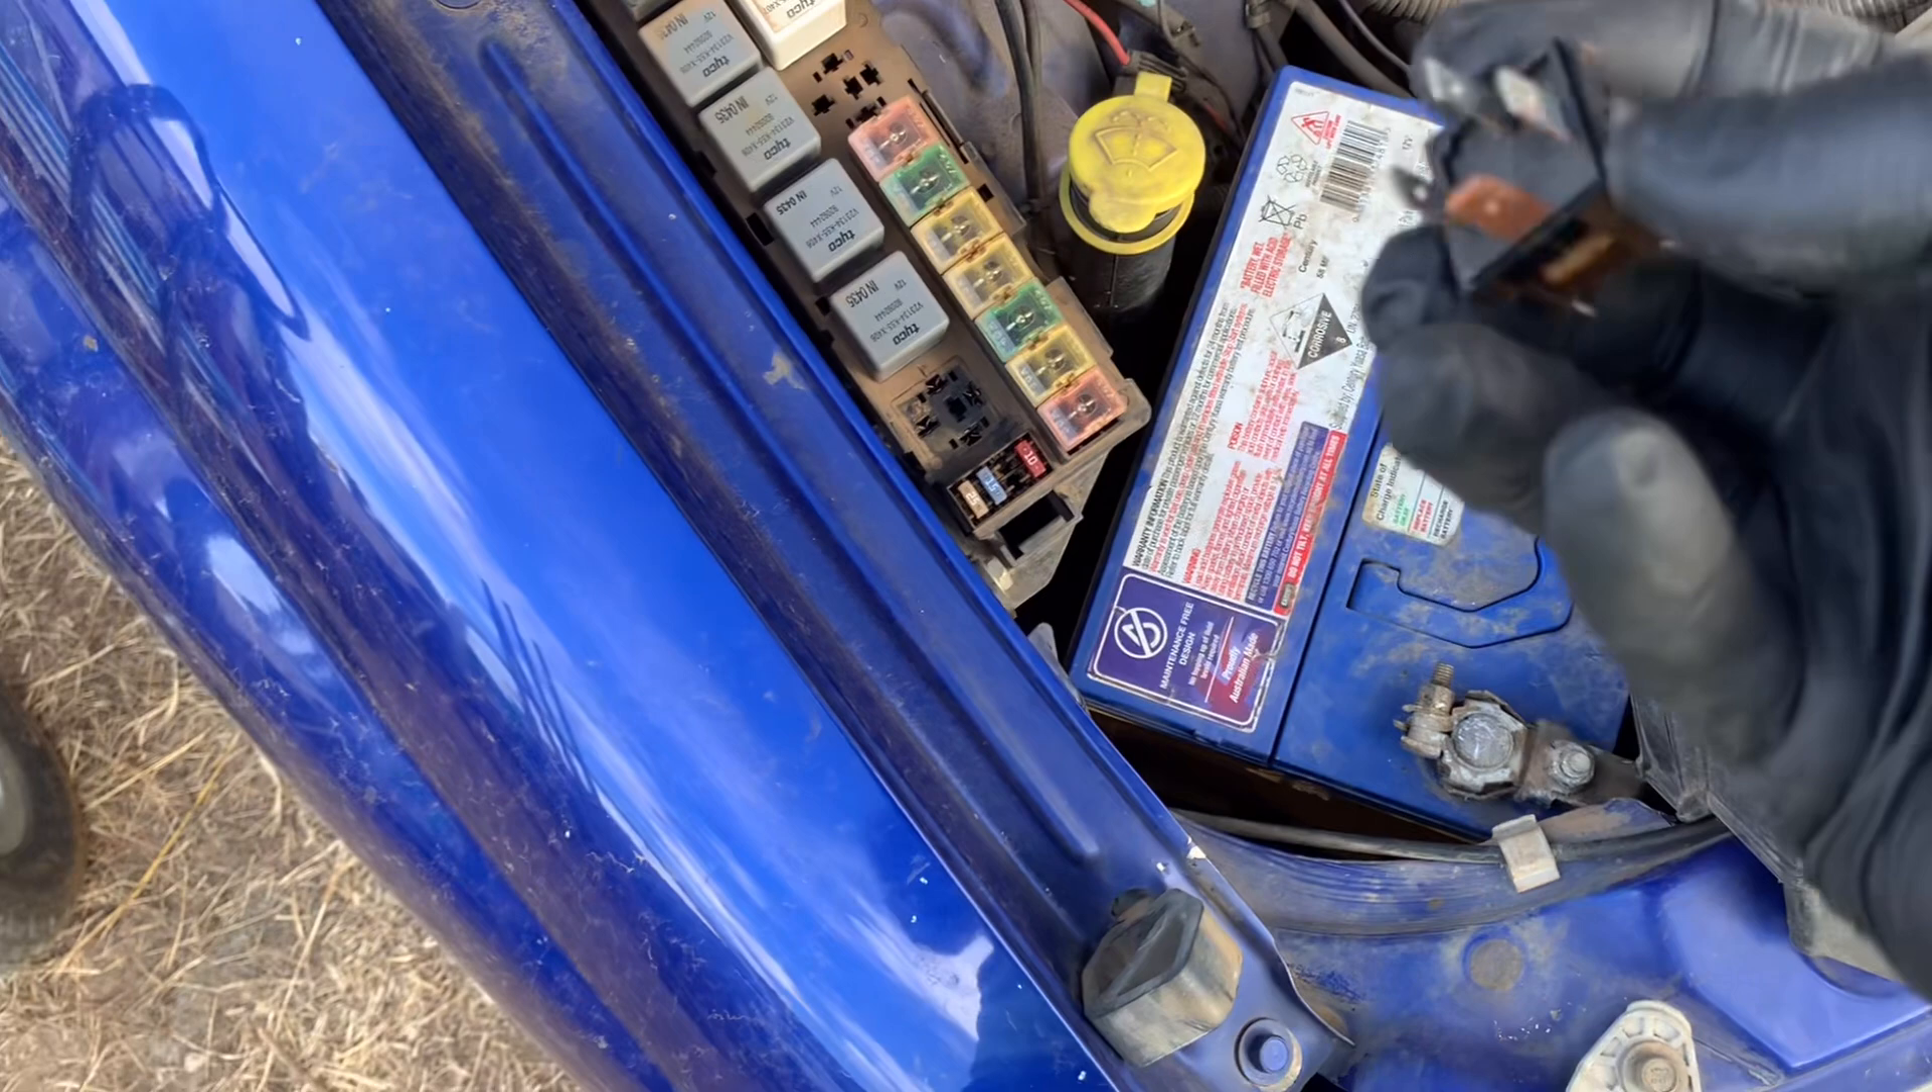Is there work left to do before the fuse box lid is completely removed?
No.